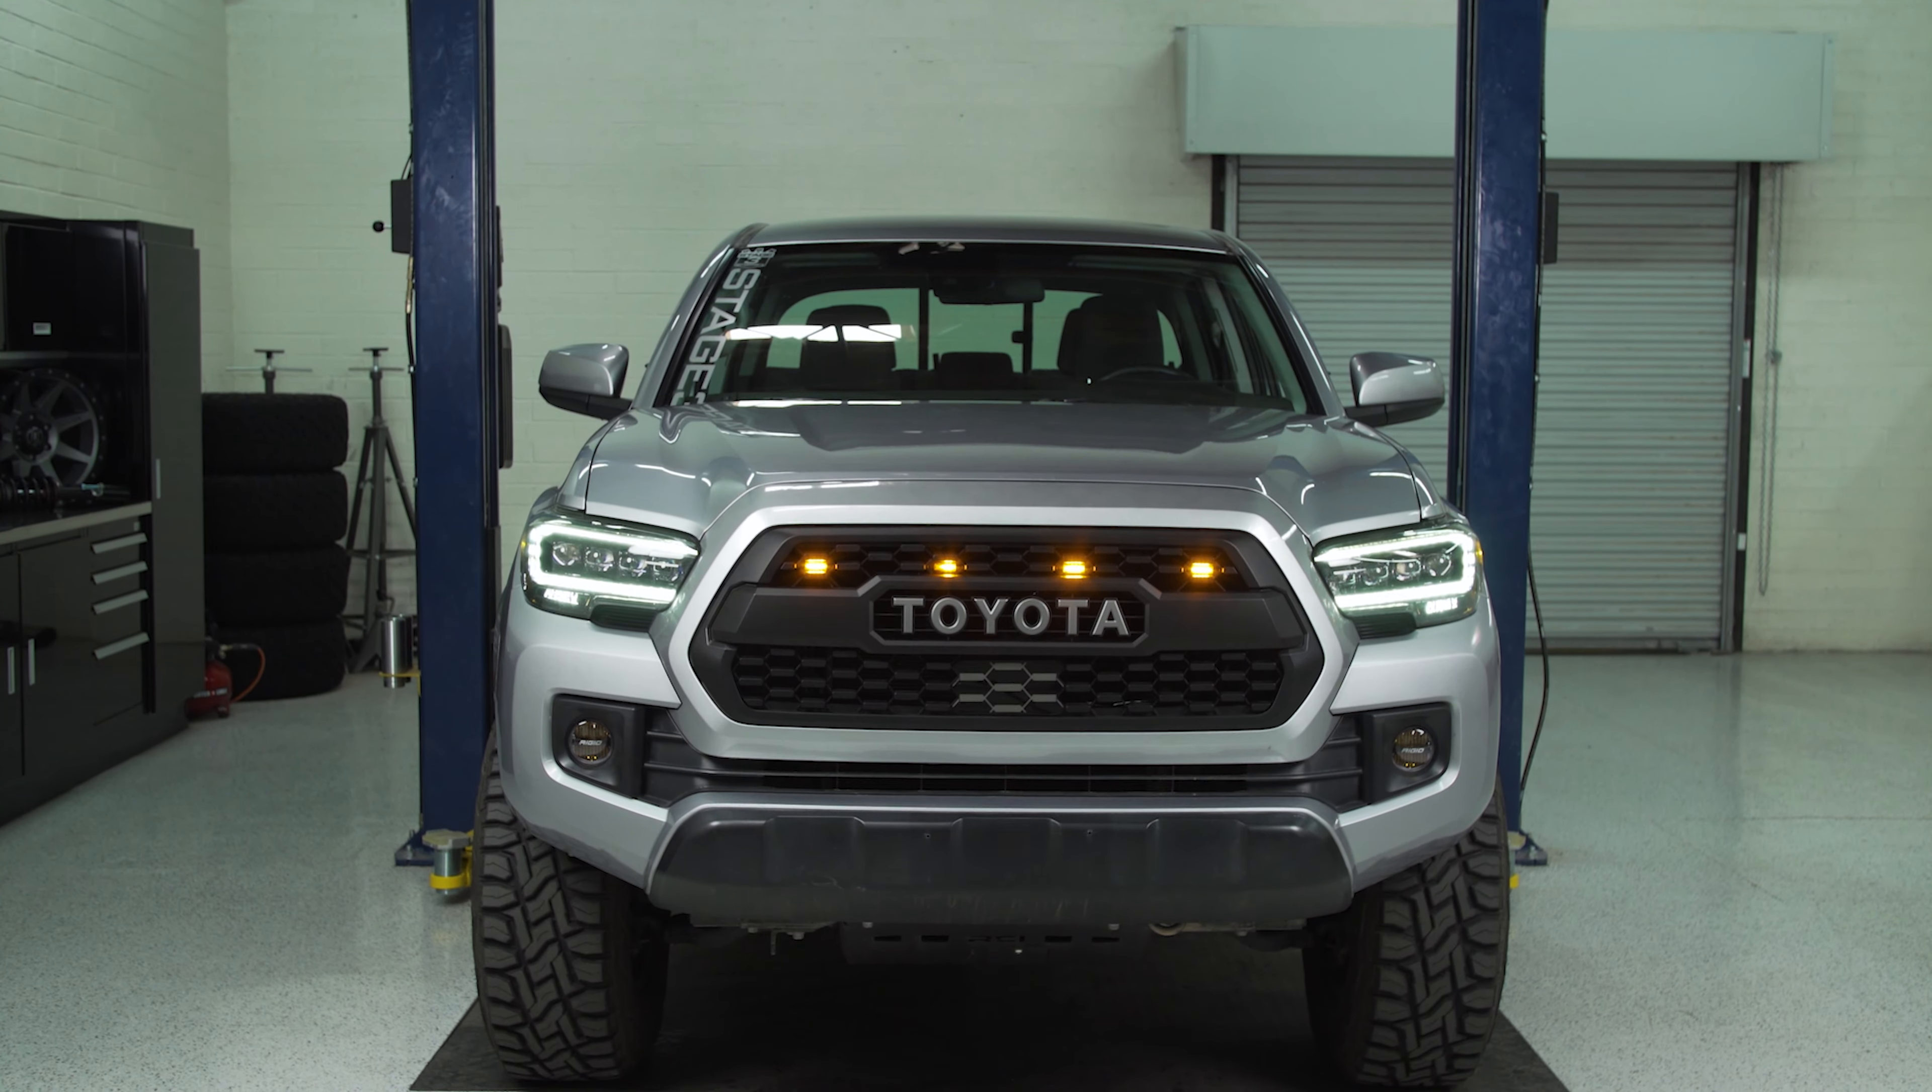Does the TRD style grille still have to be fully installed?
No.